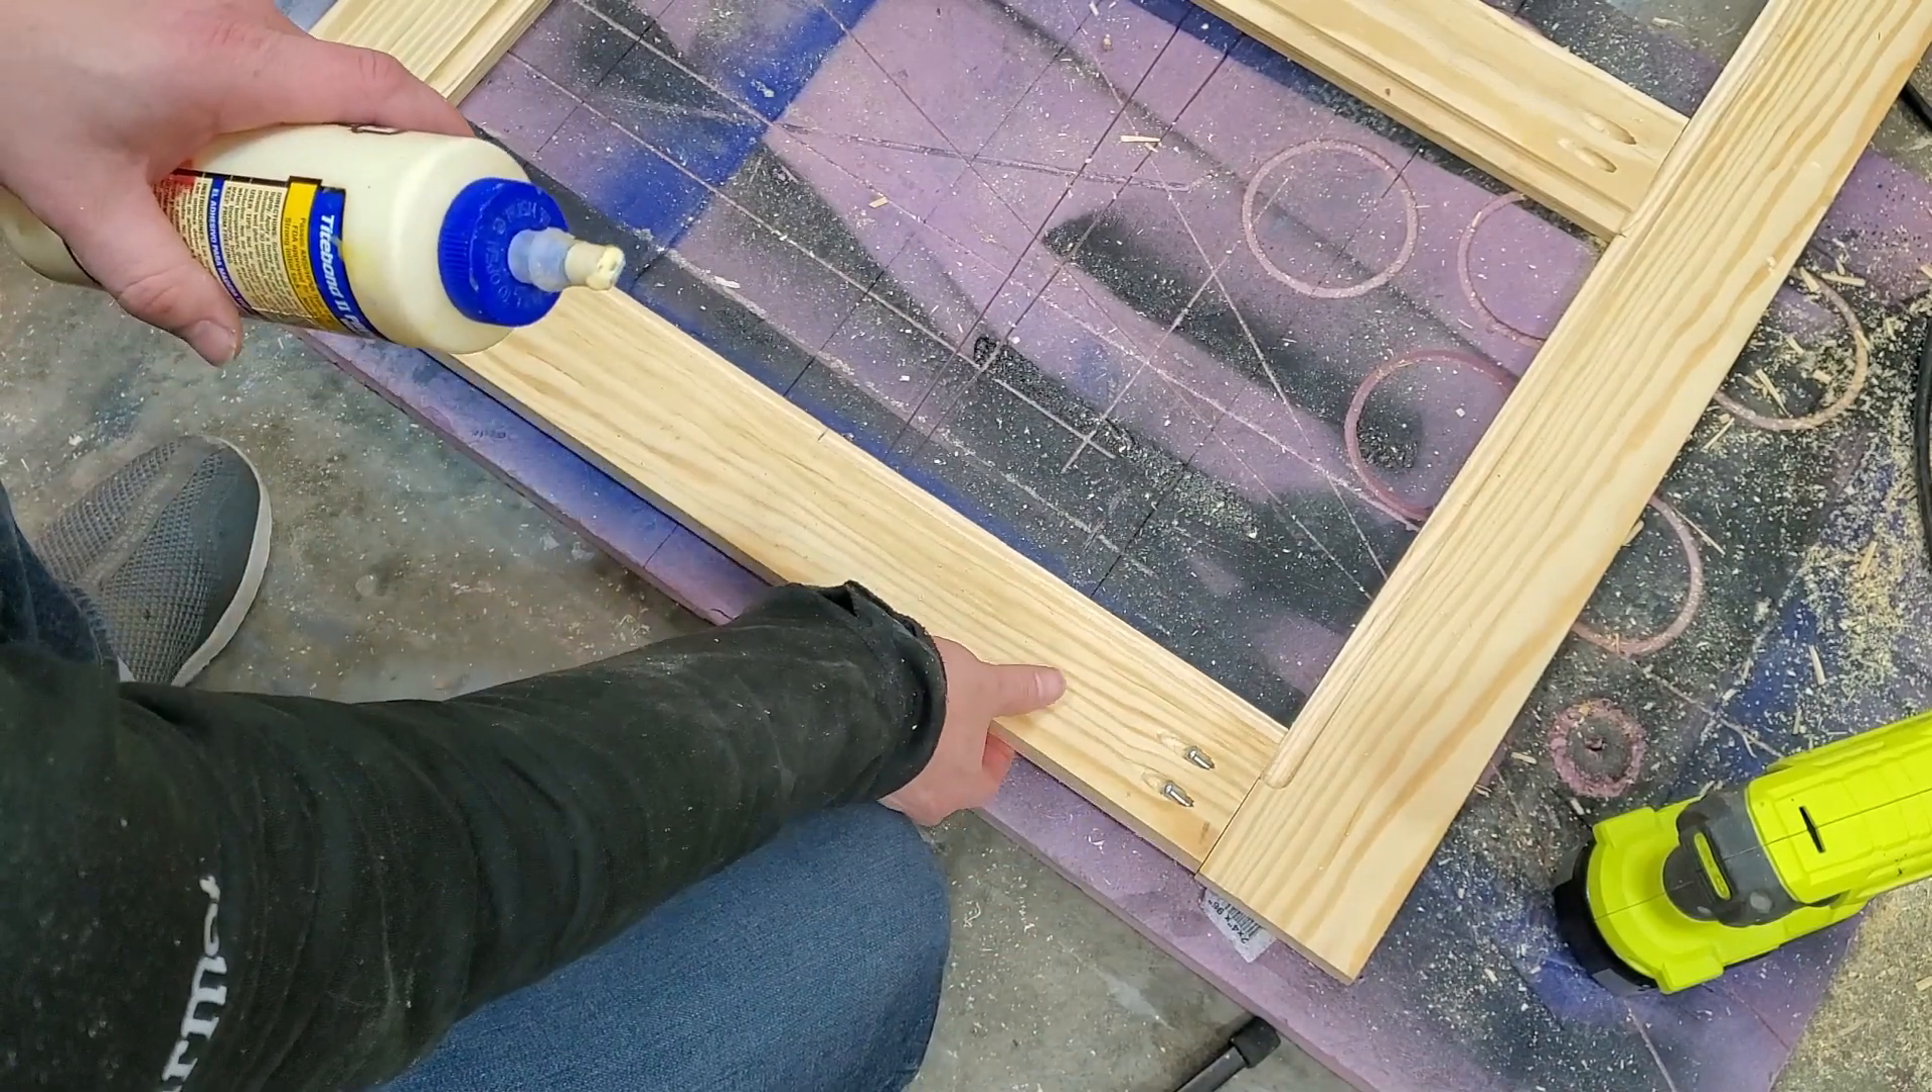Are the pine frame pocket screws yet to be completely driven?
Yes.